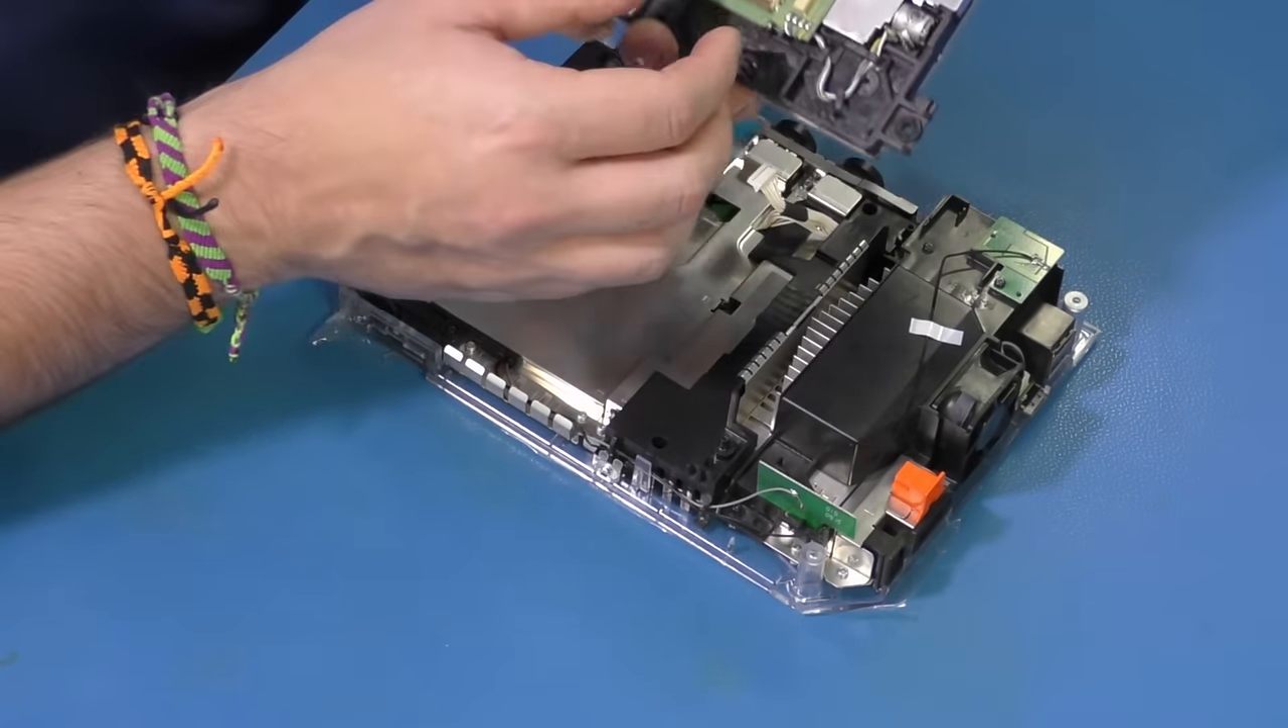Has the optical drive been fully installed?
No.